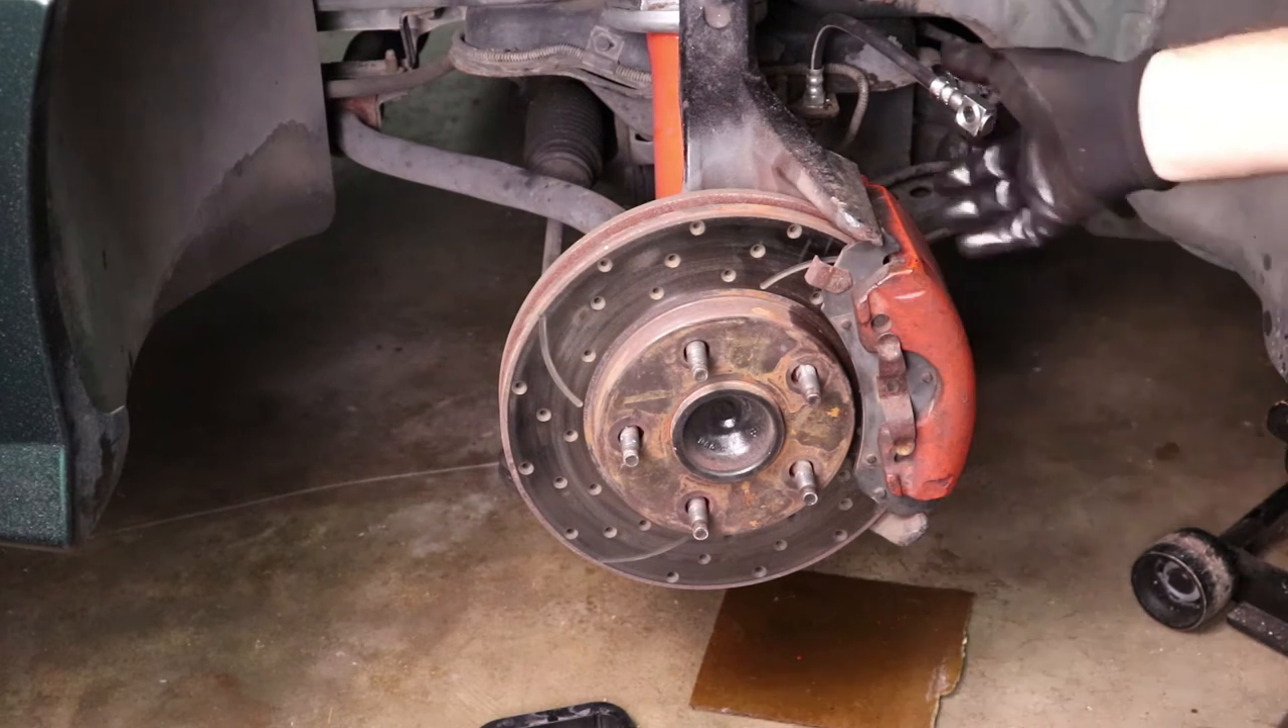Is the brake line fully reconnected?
No.